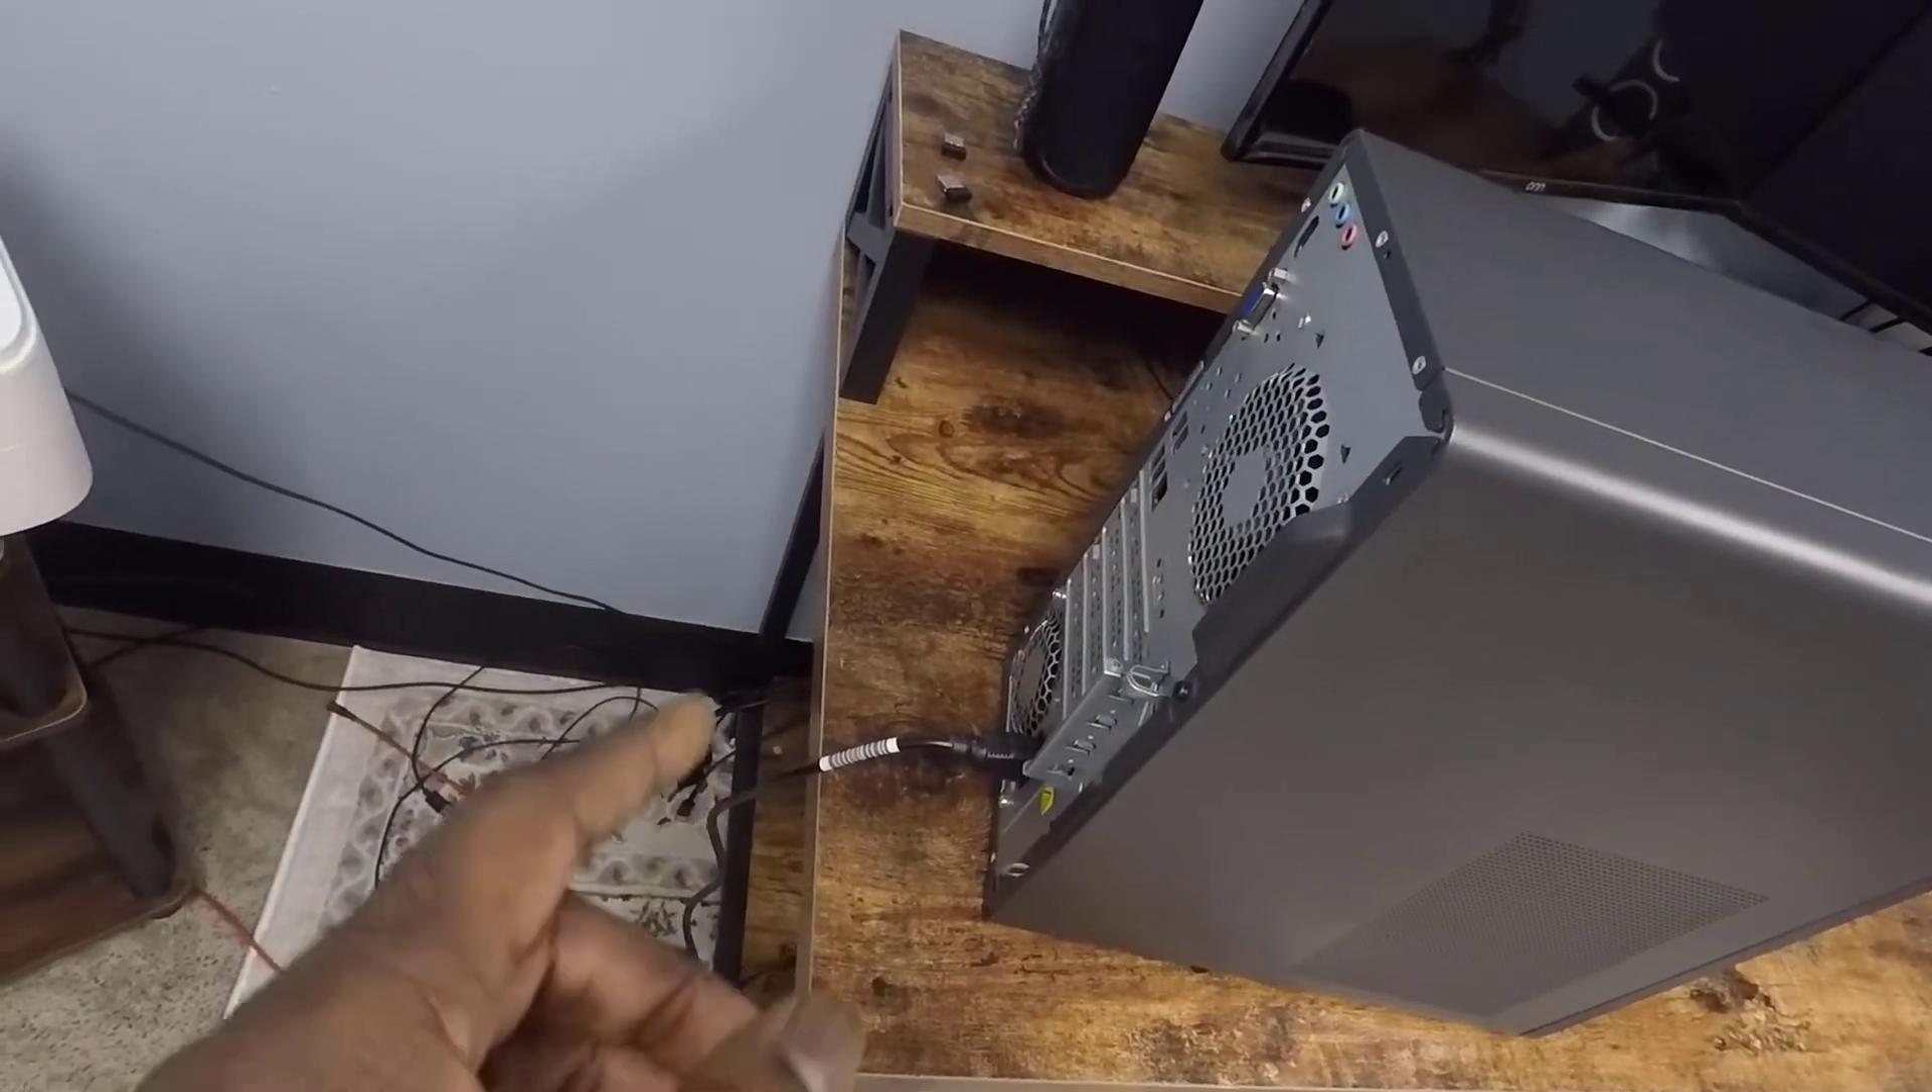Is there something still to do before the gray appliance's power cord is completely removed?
Yes.